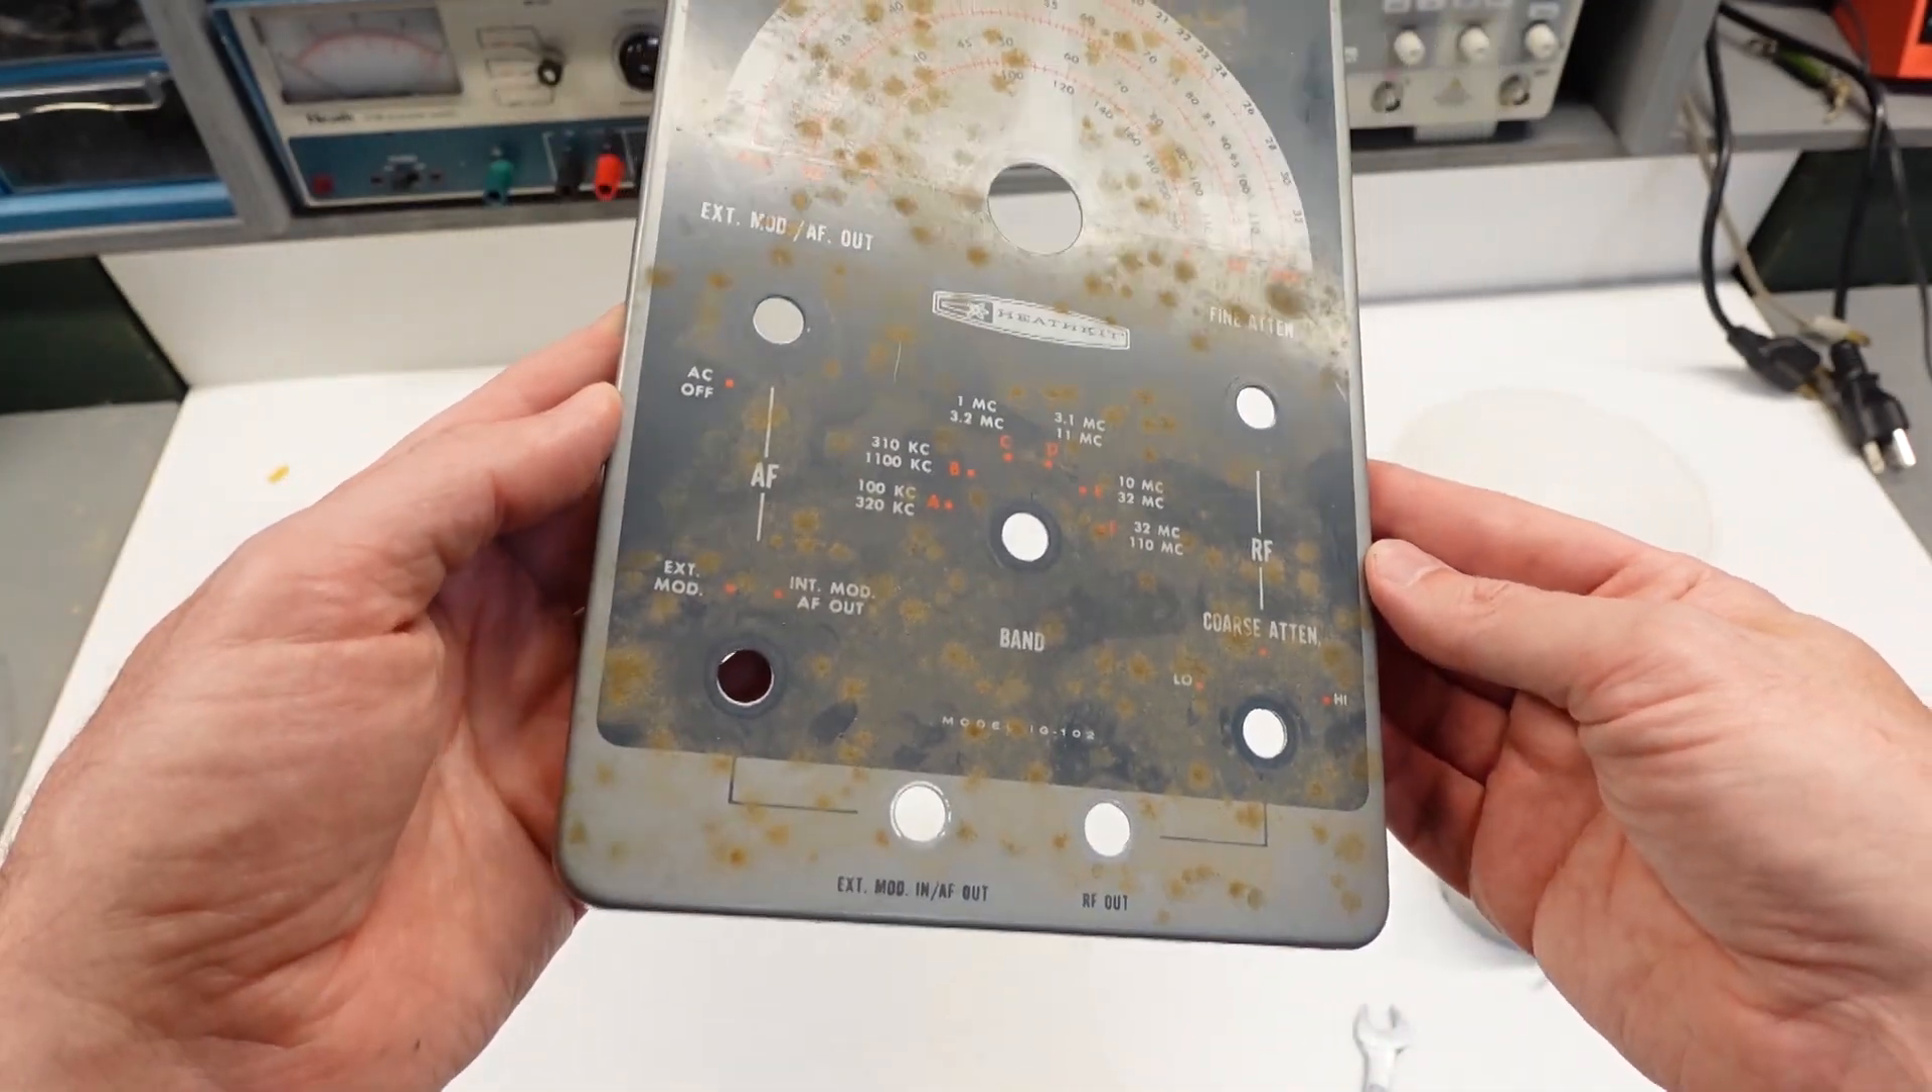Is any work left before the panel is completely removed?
No.